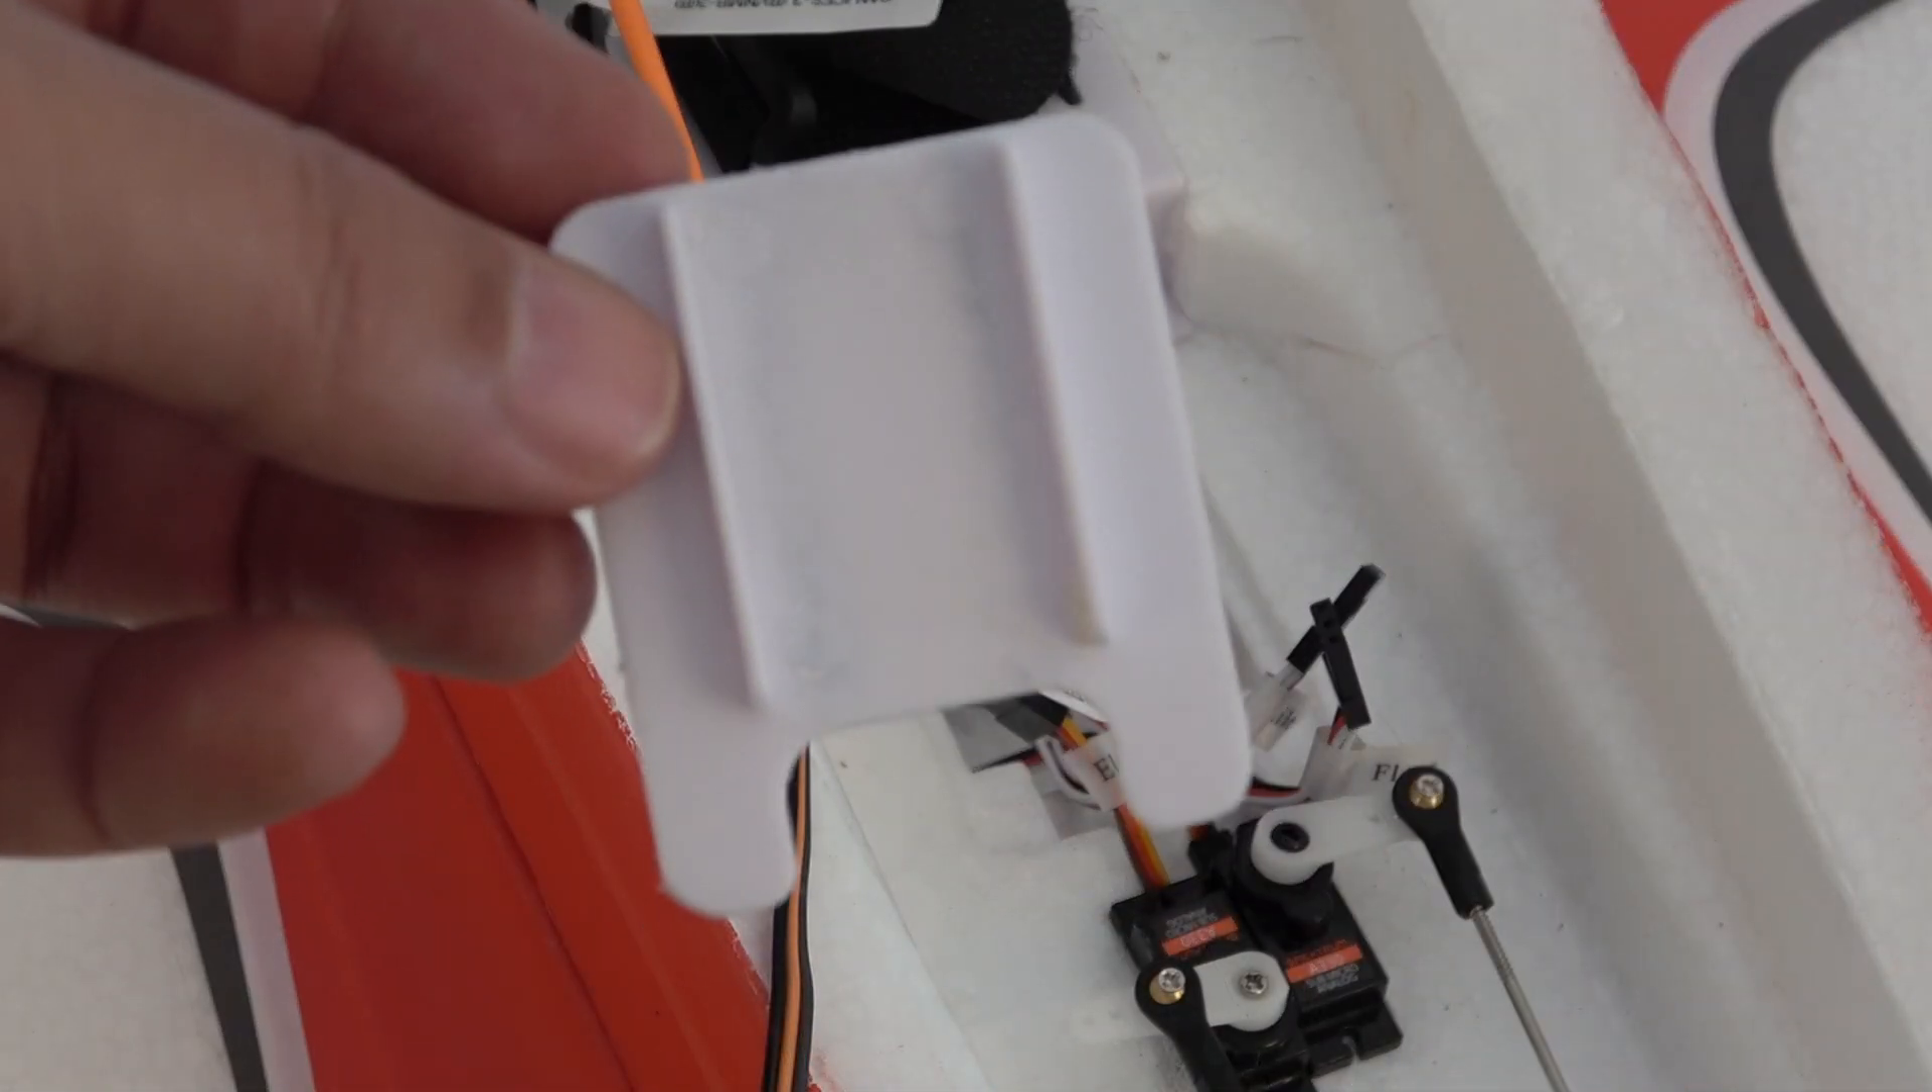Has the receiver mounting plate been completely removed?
Yes.